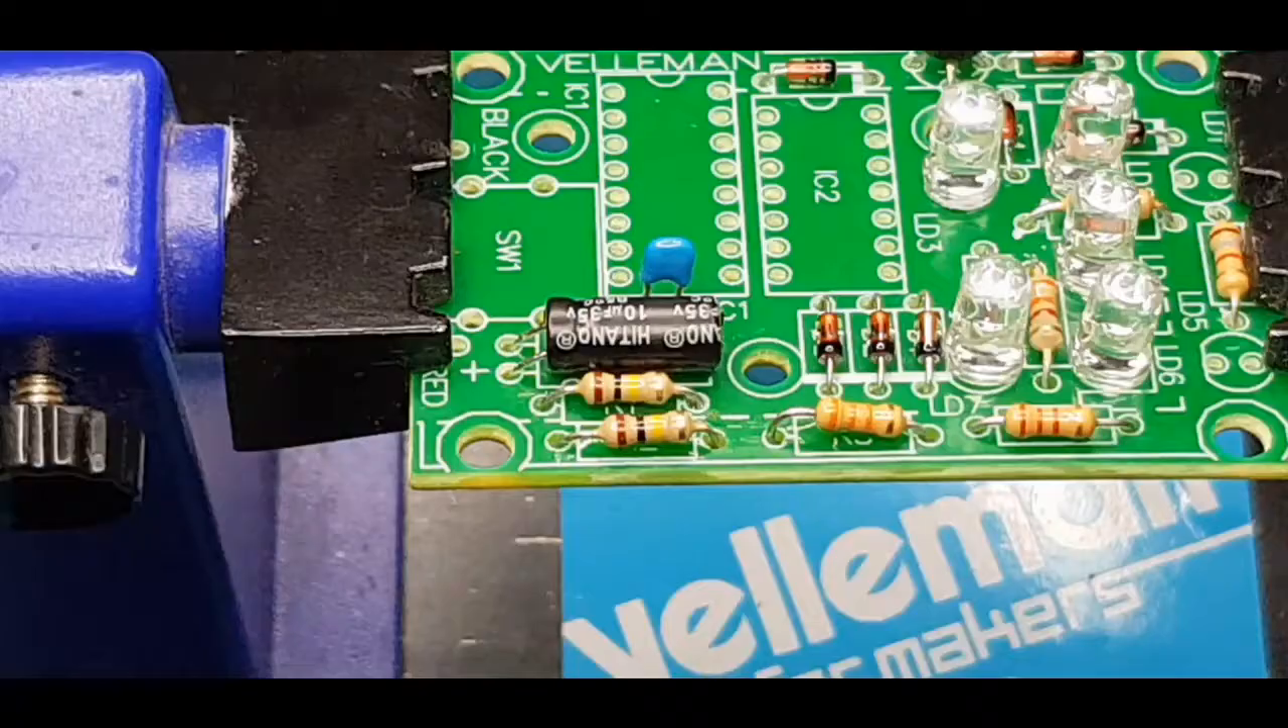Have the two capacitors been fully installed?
Yes.